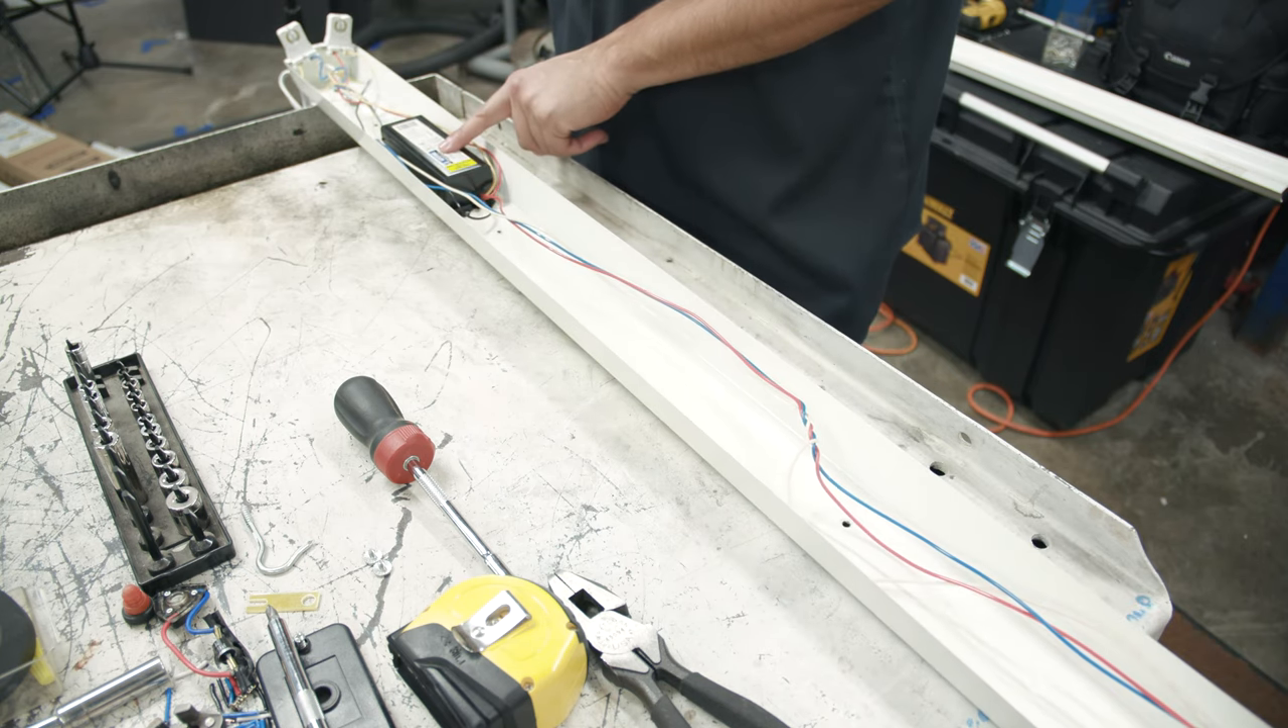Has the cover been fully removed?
Yes.